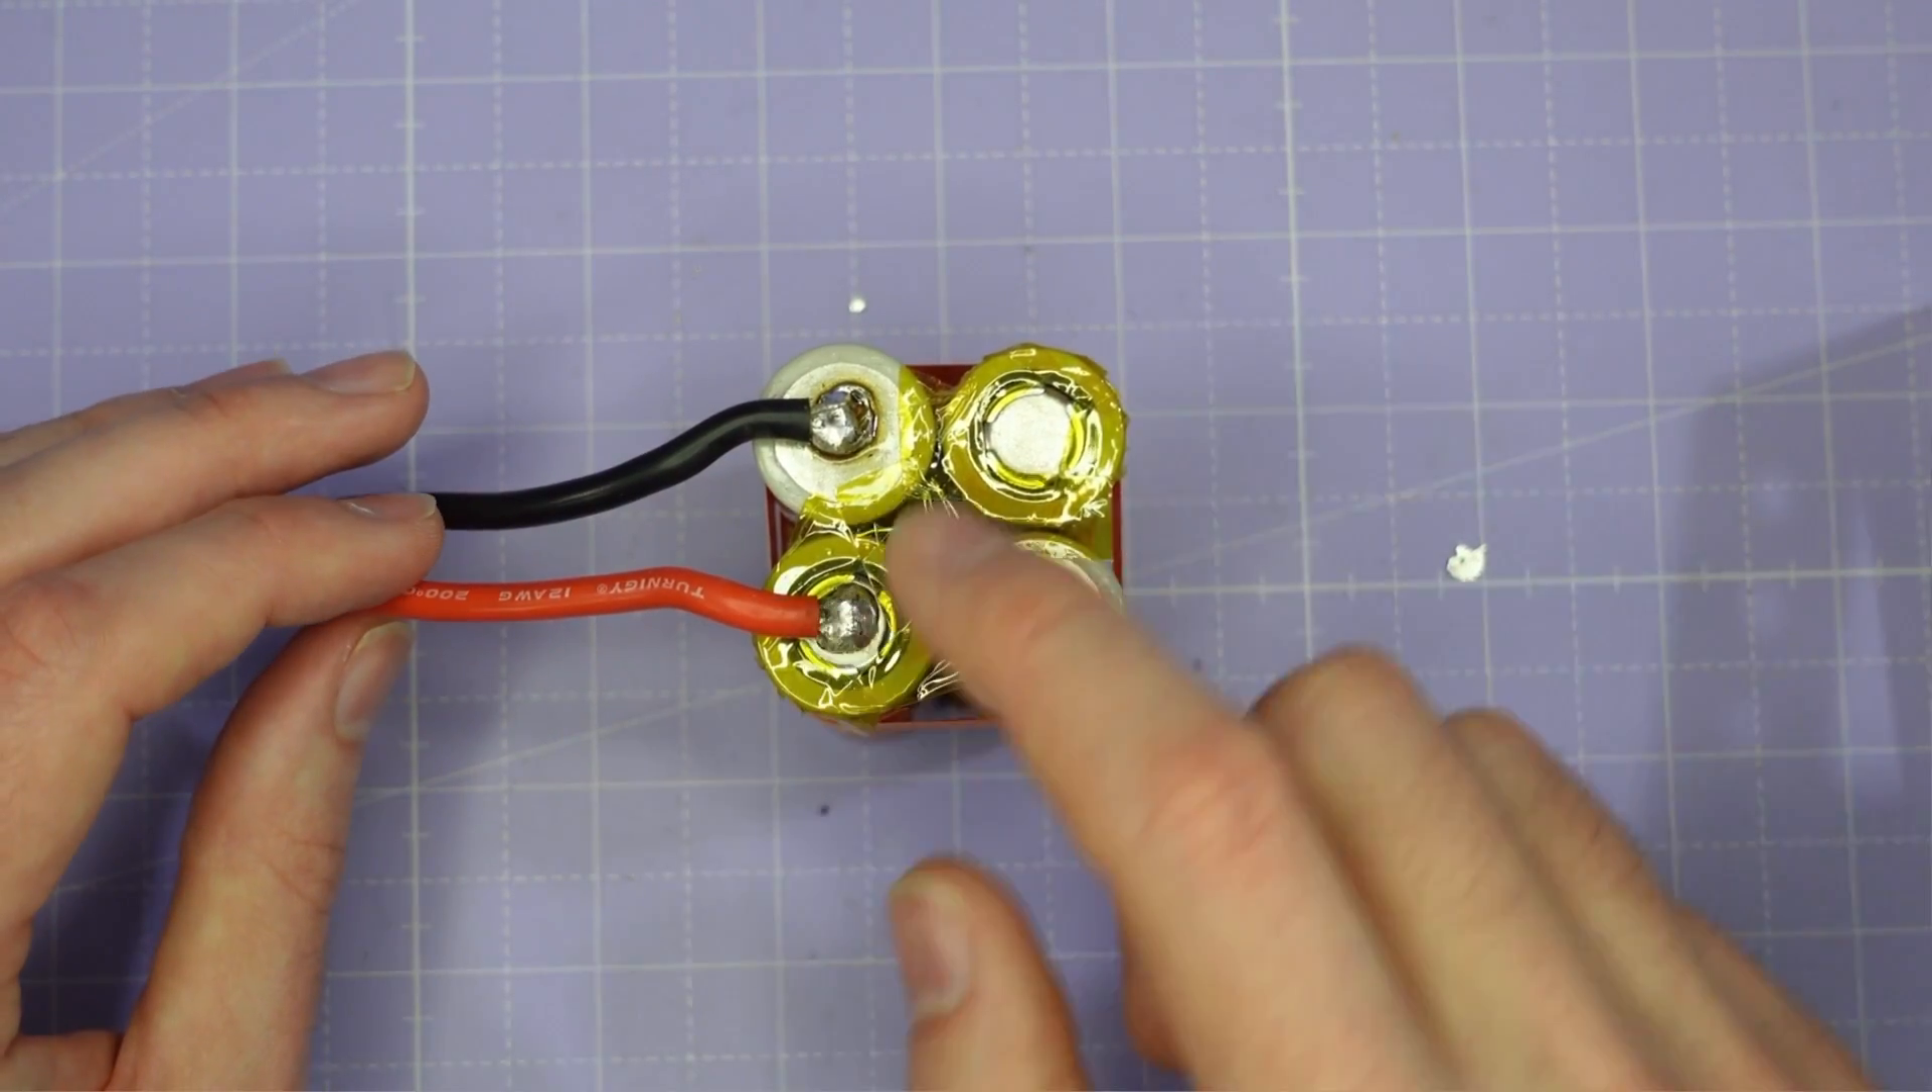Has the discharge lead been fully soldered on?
Yes.